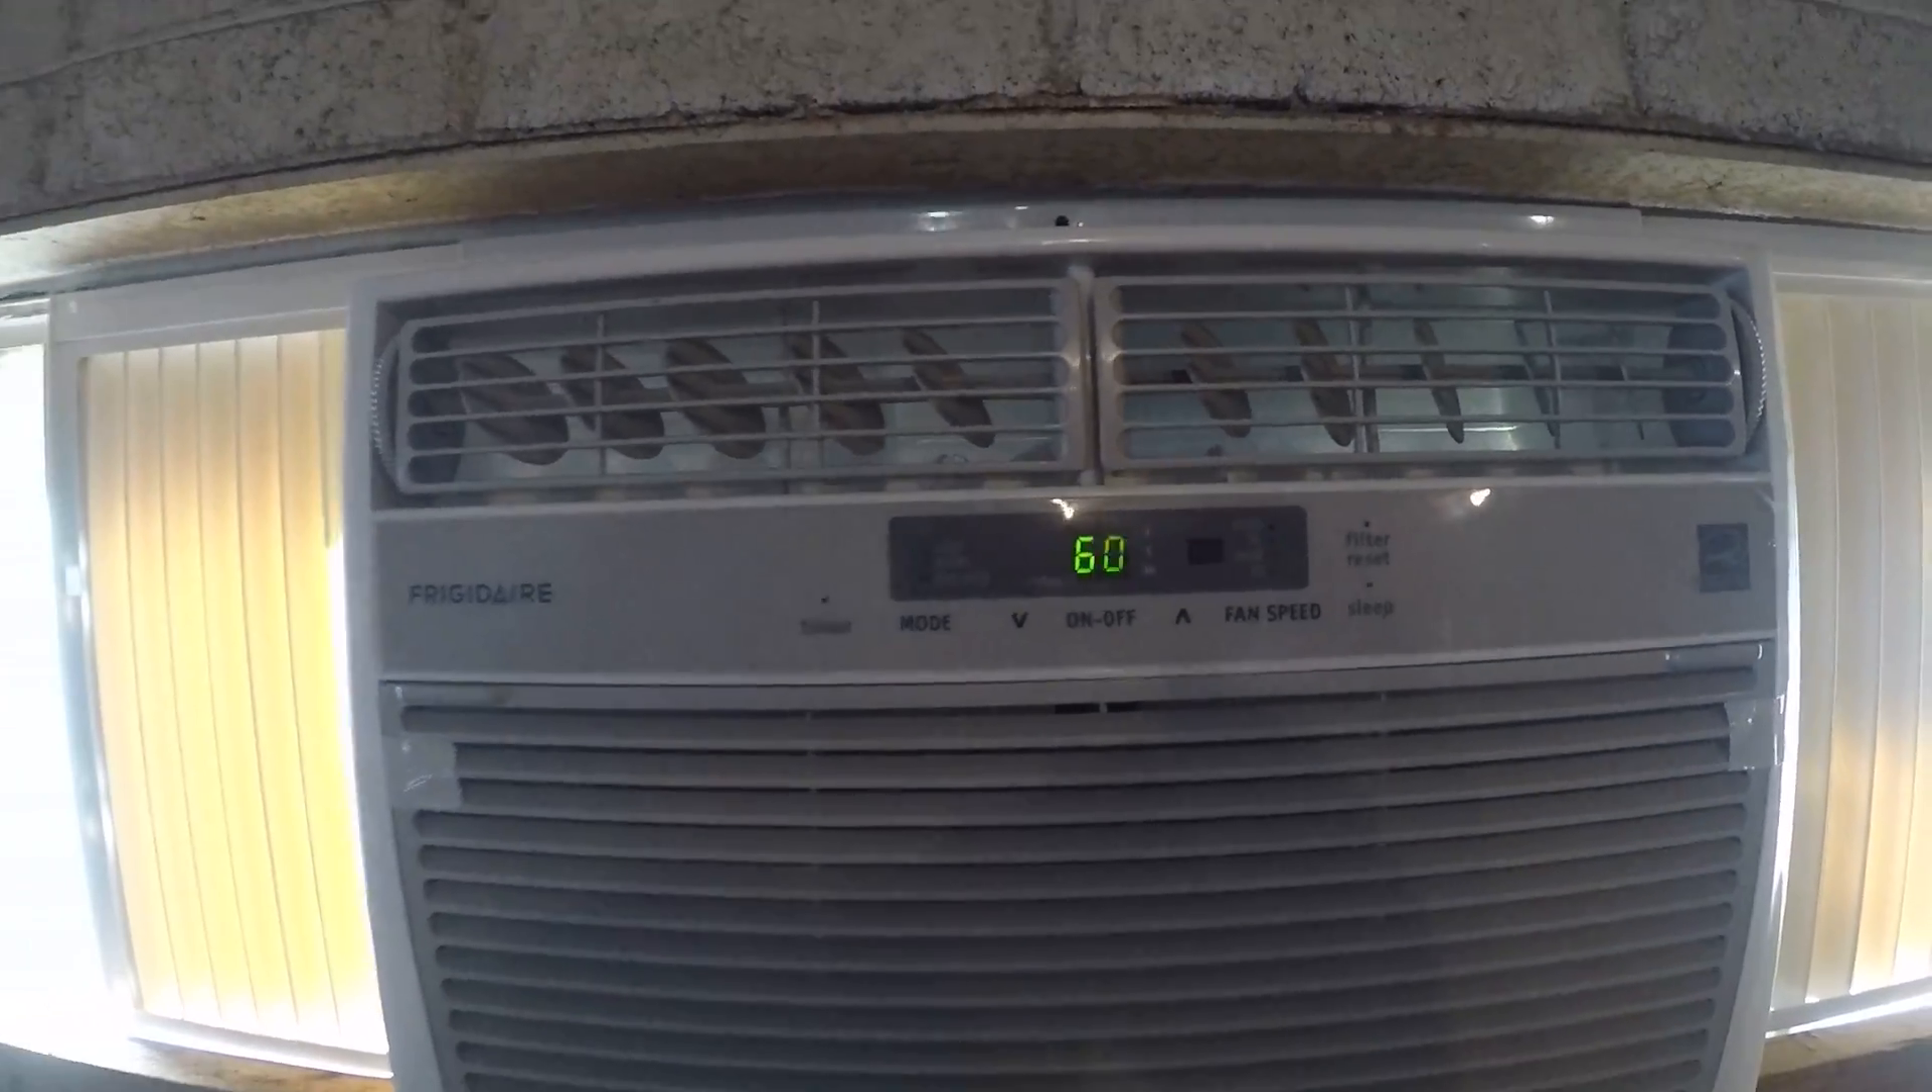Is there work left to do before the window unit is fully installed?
No.